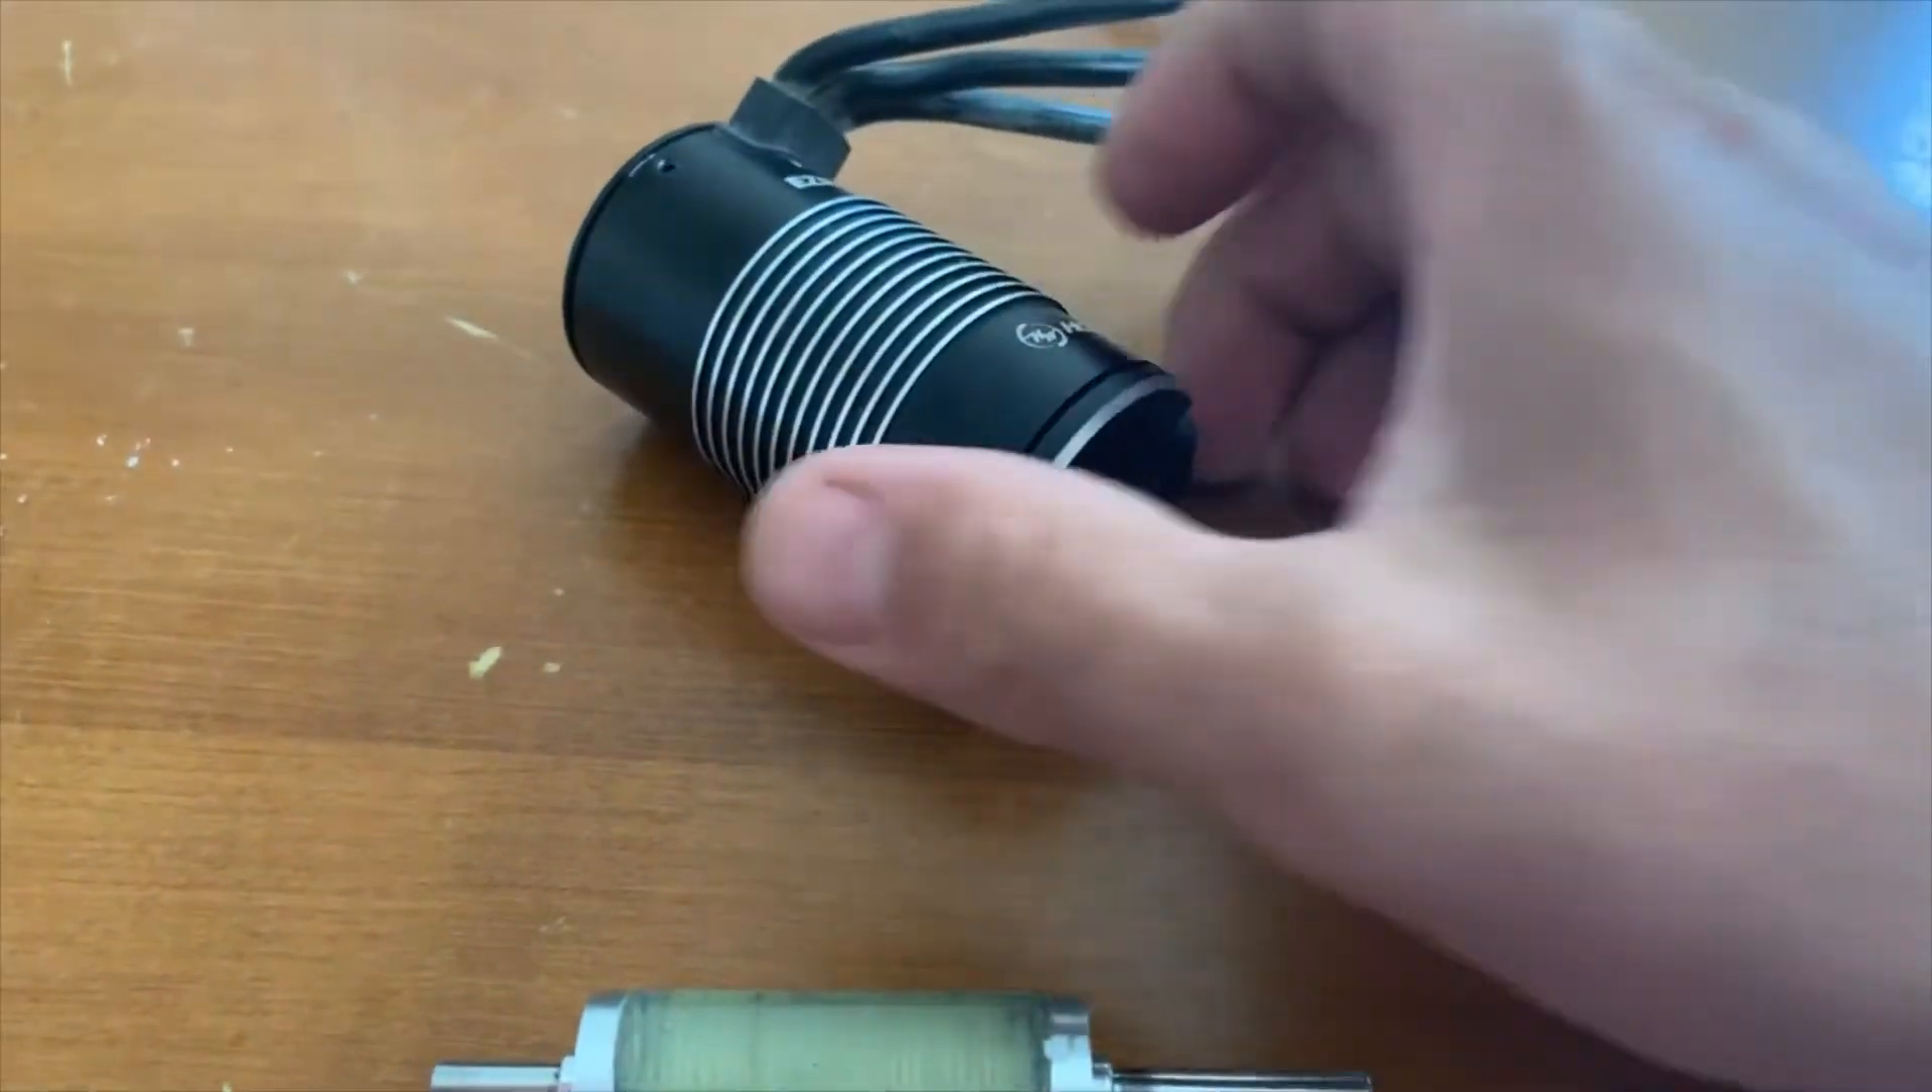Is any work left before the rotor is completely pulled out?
No.